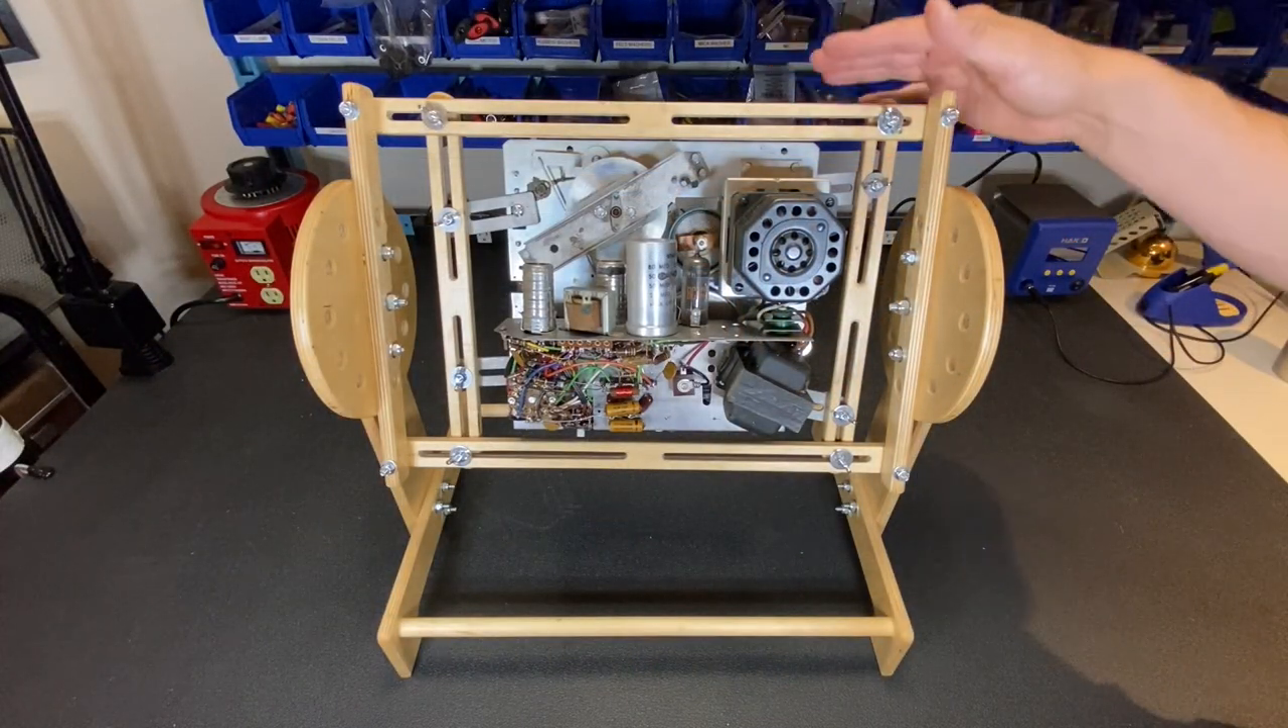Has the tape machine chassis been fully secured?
Yes.